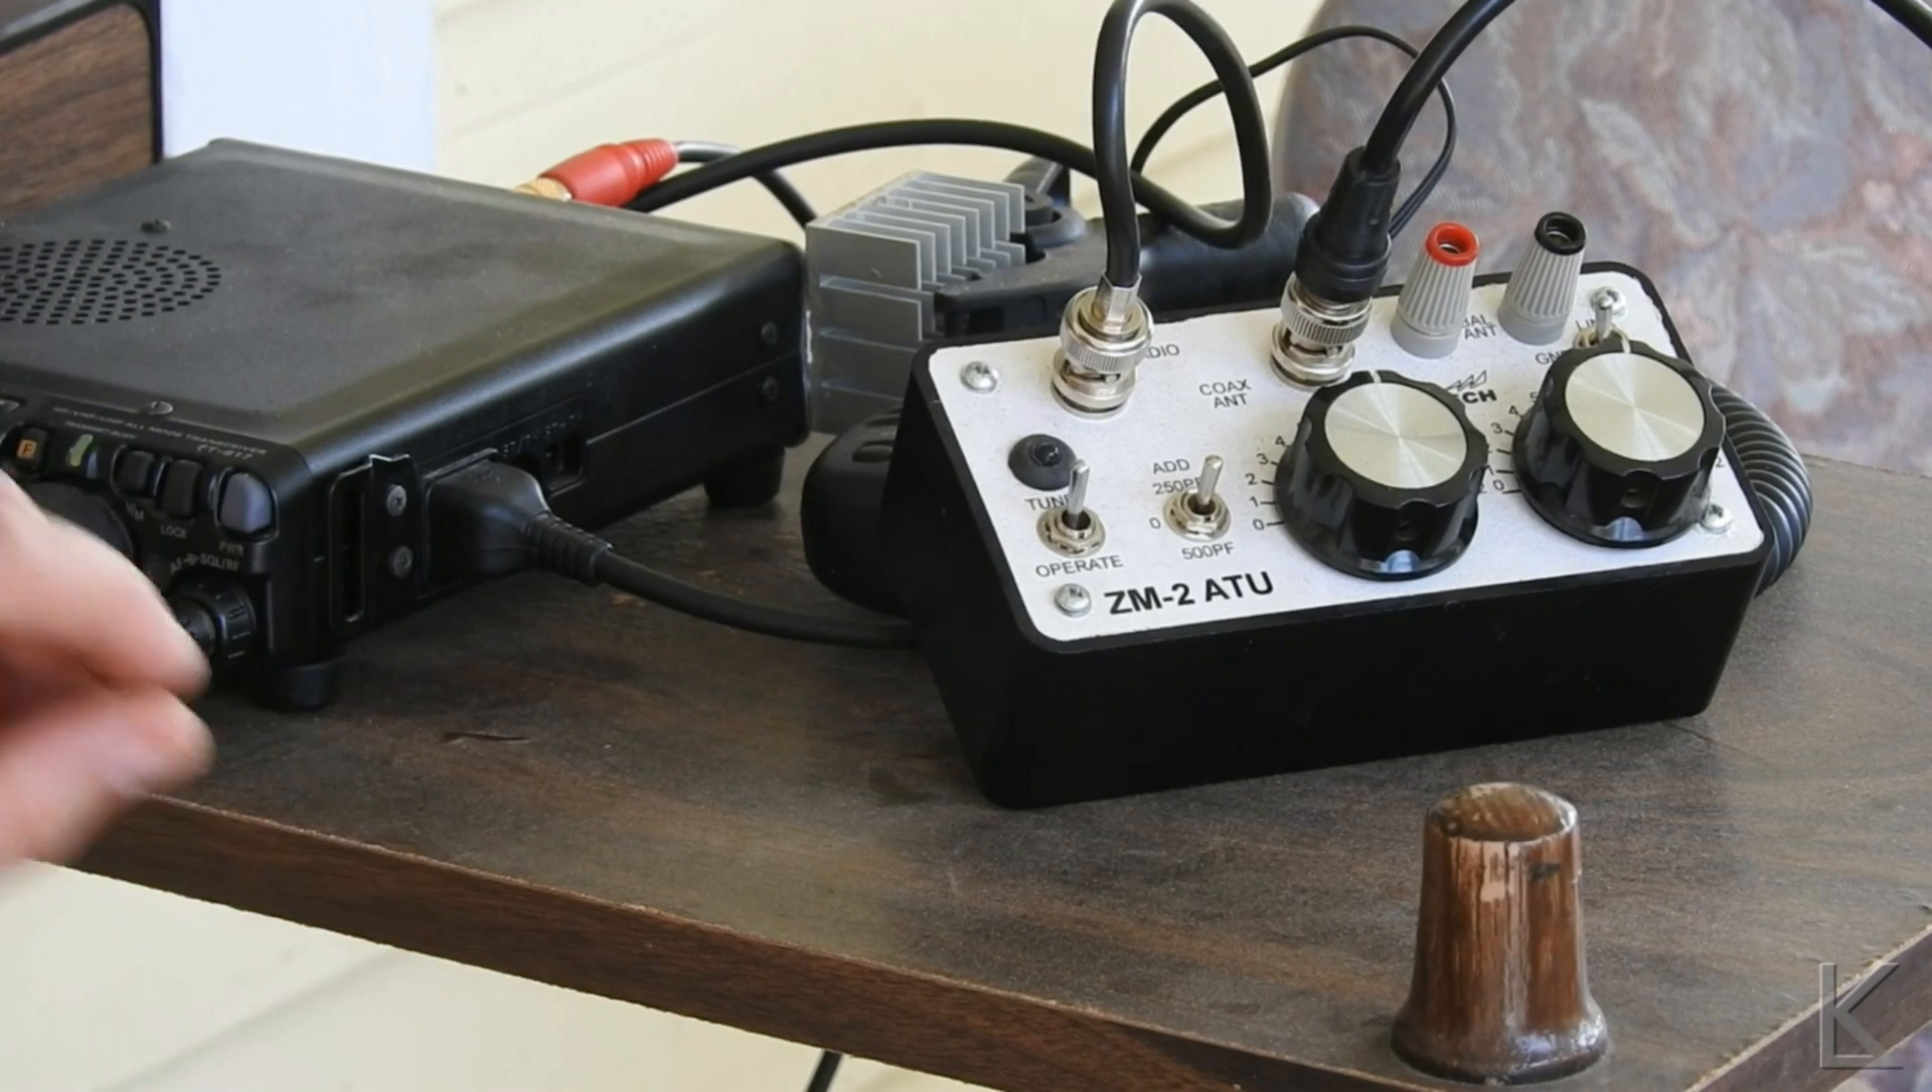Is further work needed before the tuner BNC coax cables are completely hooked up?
No.